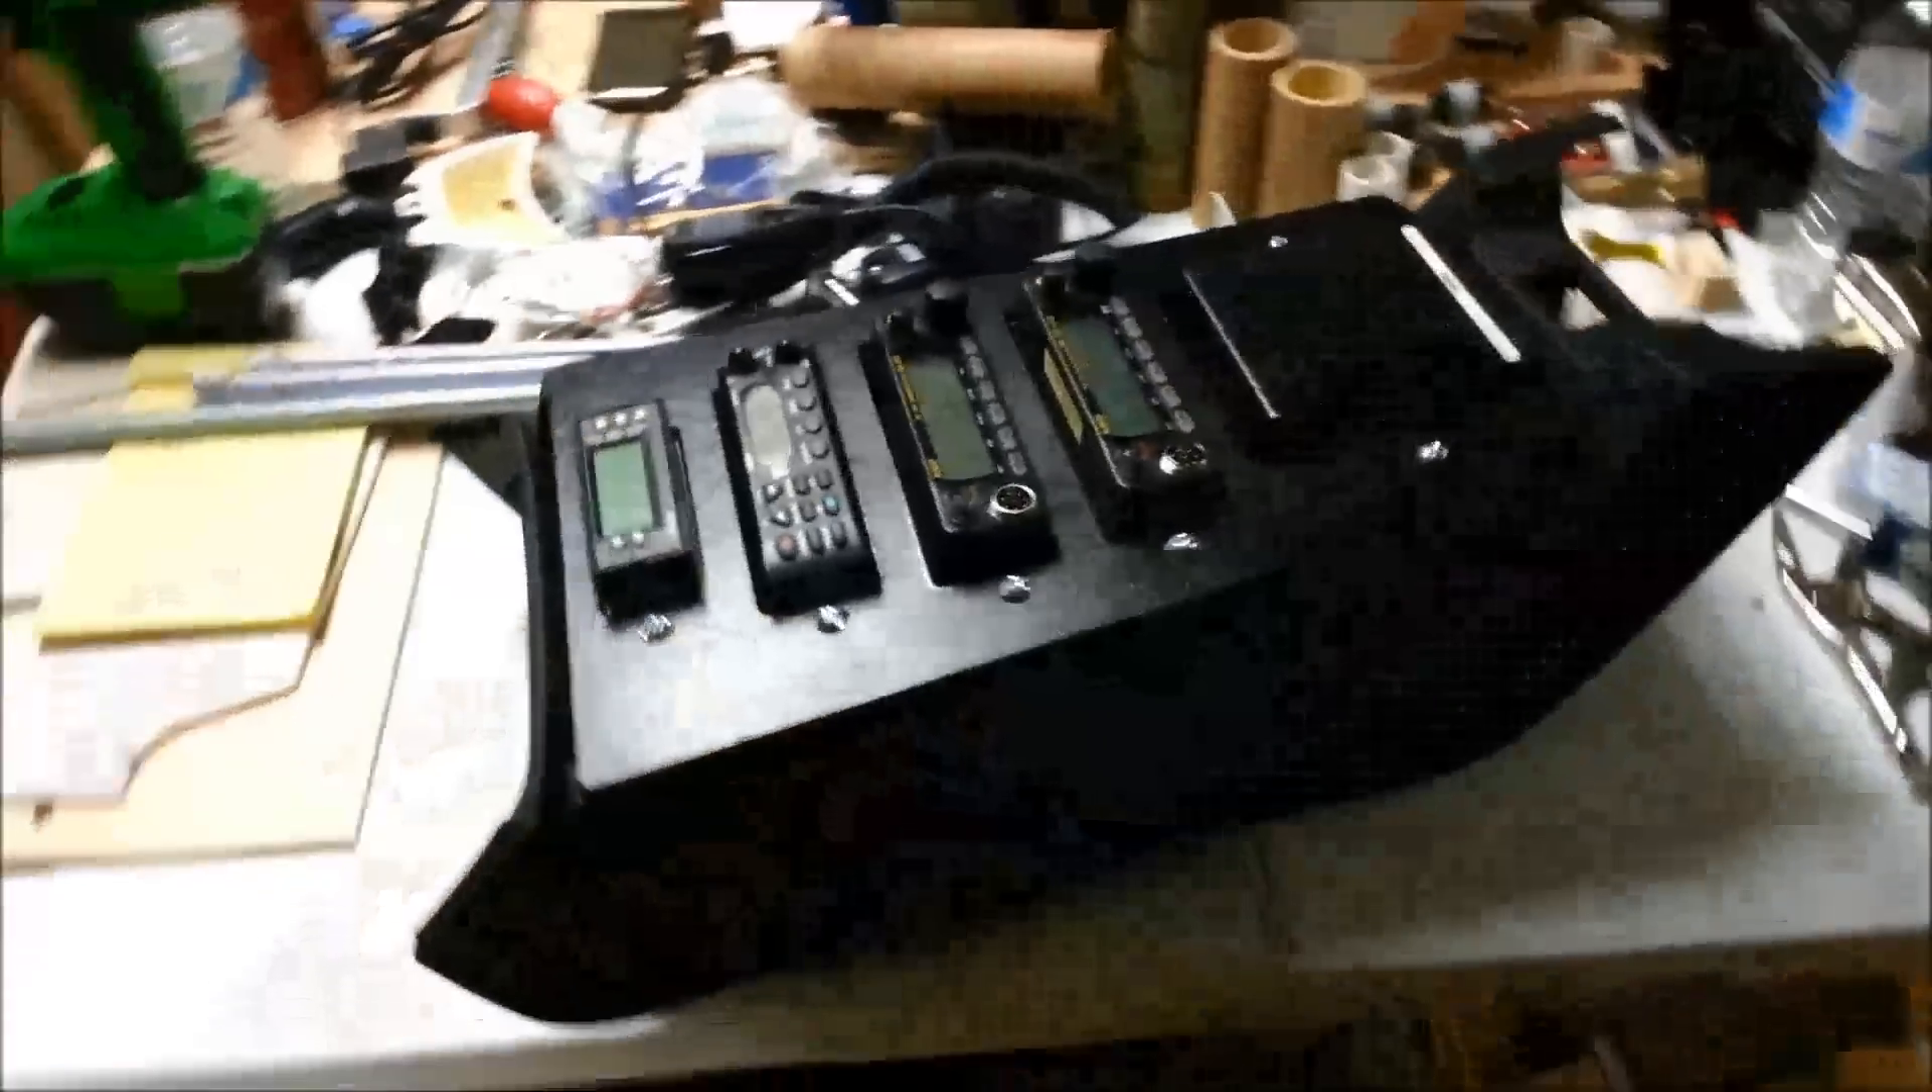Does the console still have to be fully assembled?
No.